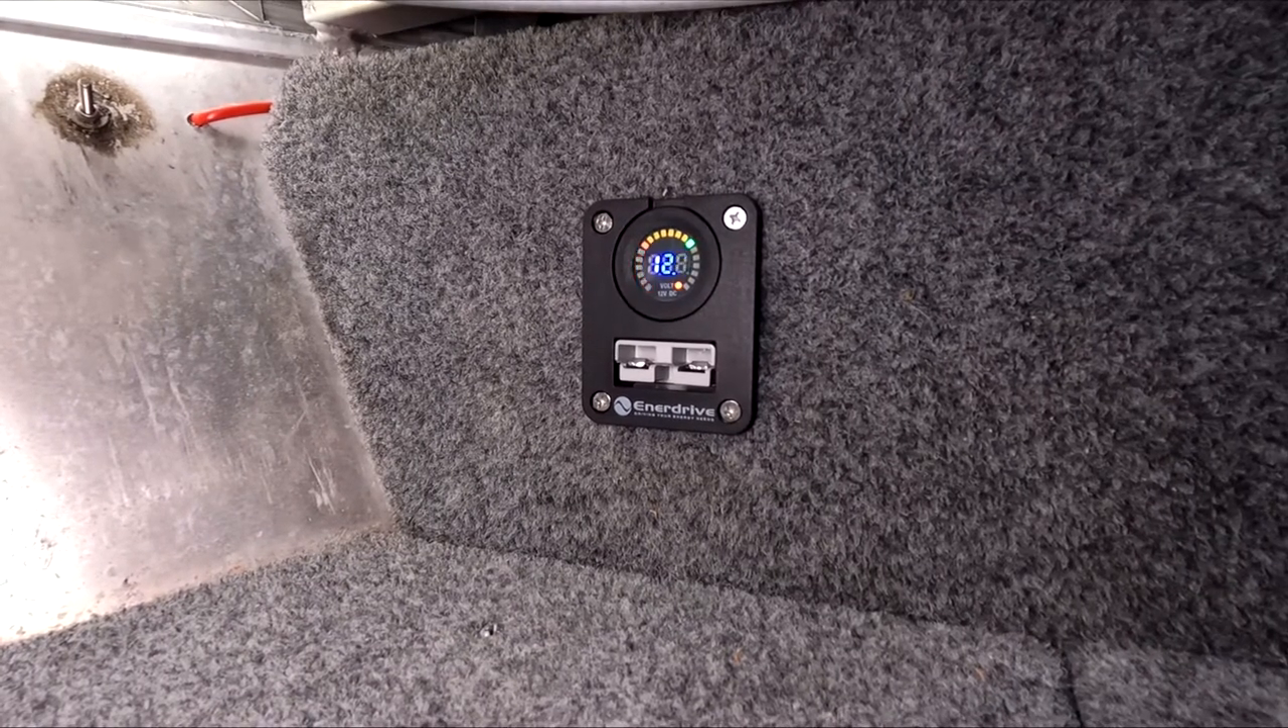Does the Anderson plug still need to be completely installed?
No.